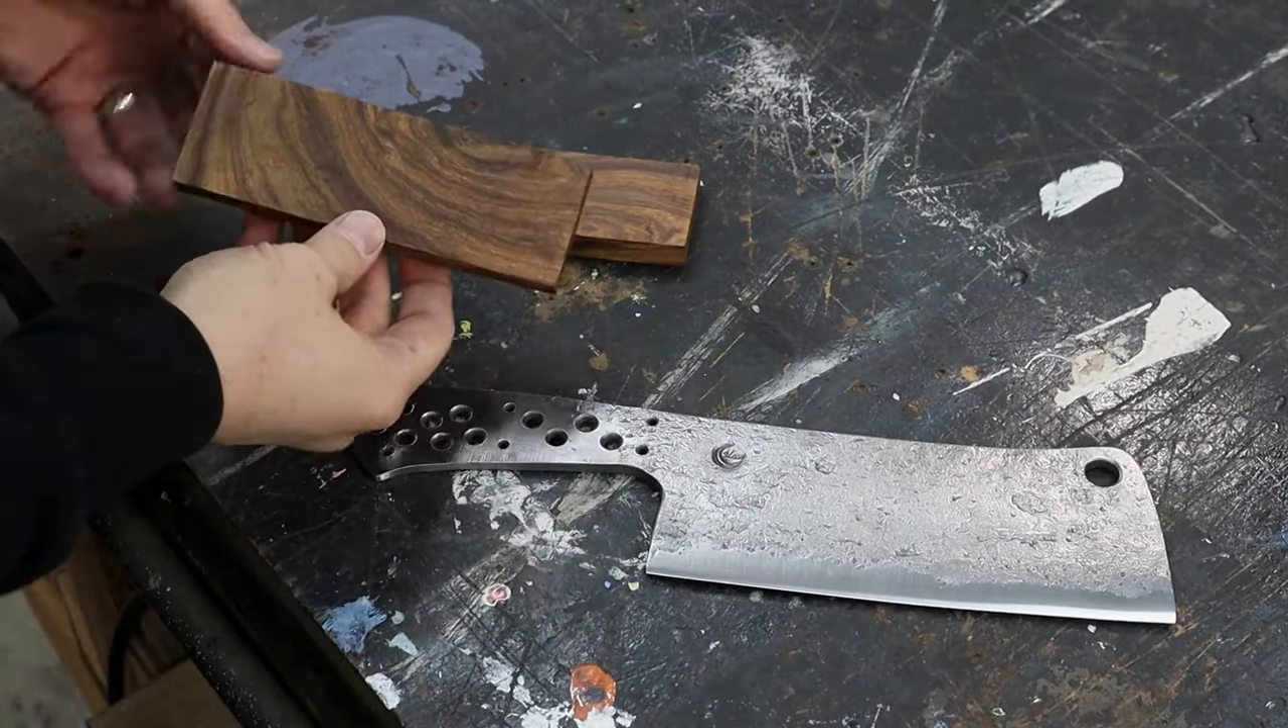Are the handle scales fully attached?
No.